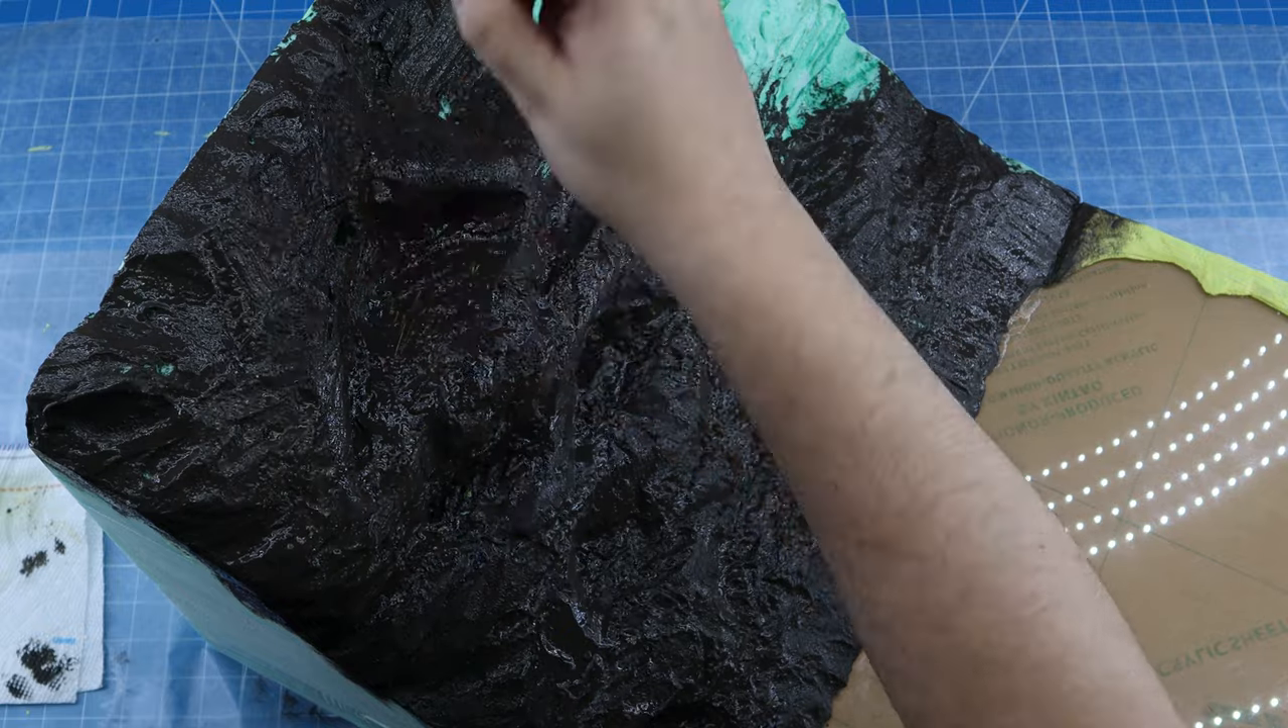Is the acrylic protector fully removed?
No.